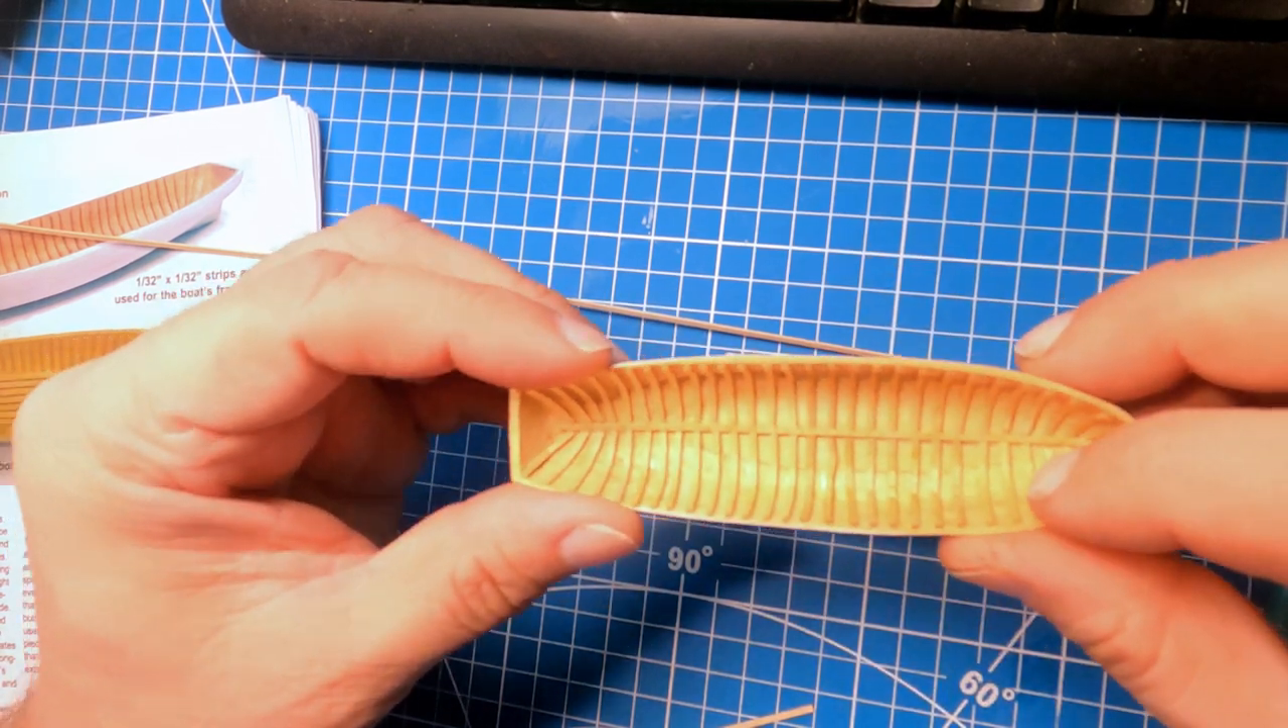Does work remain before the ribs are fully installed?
No.